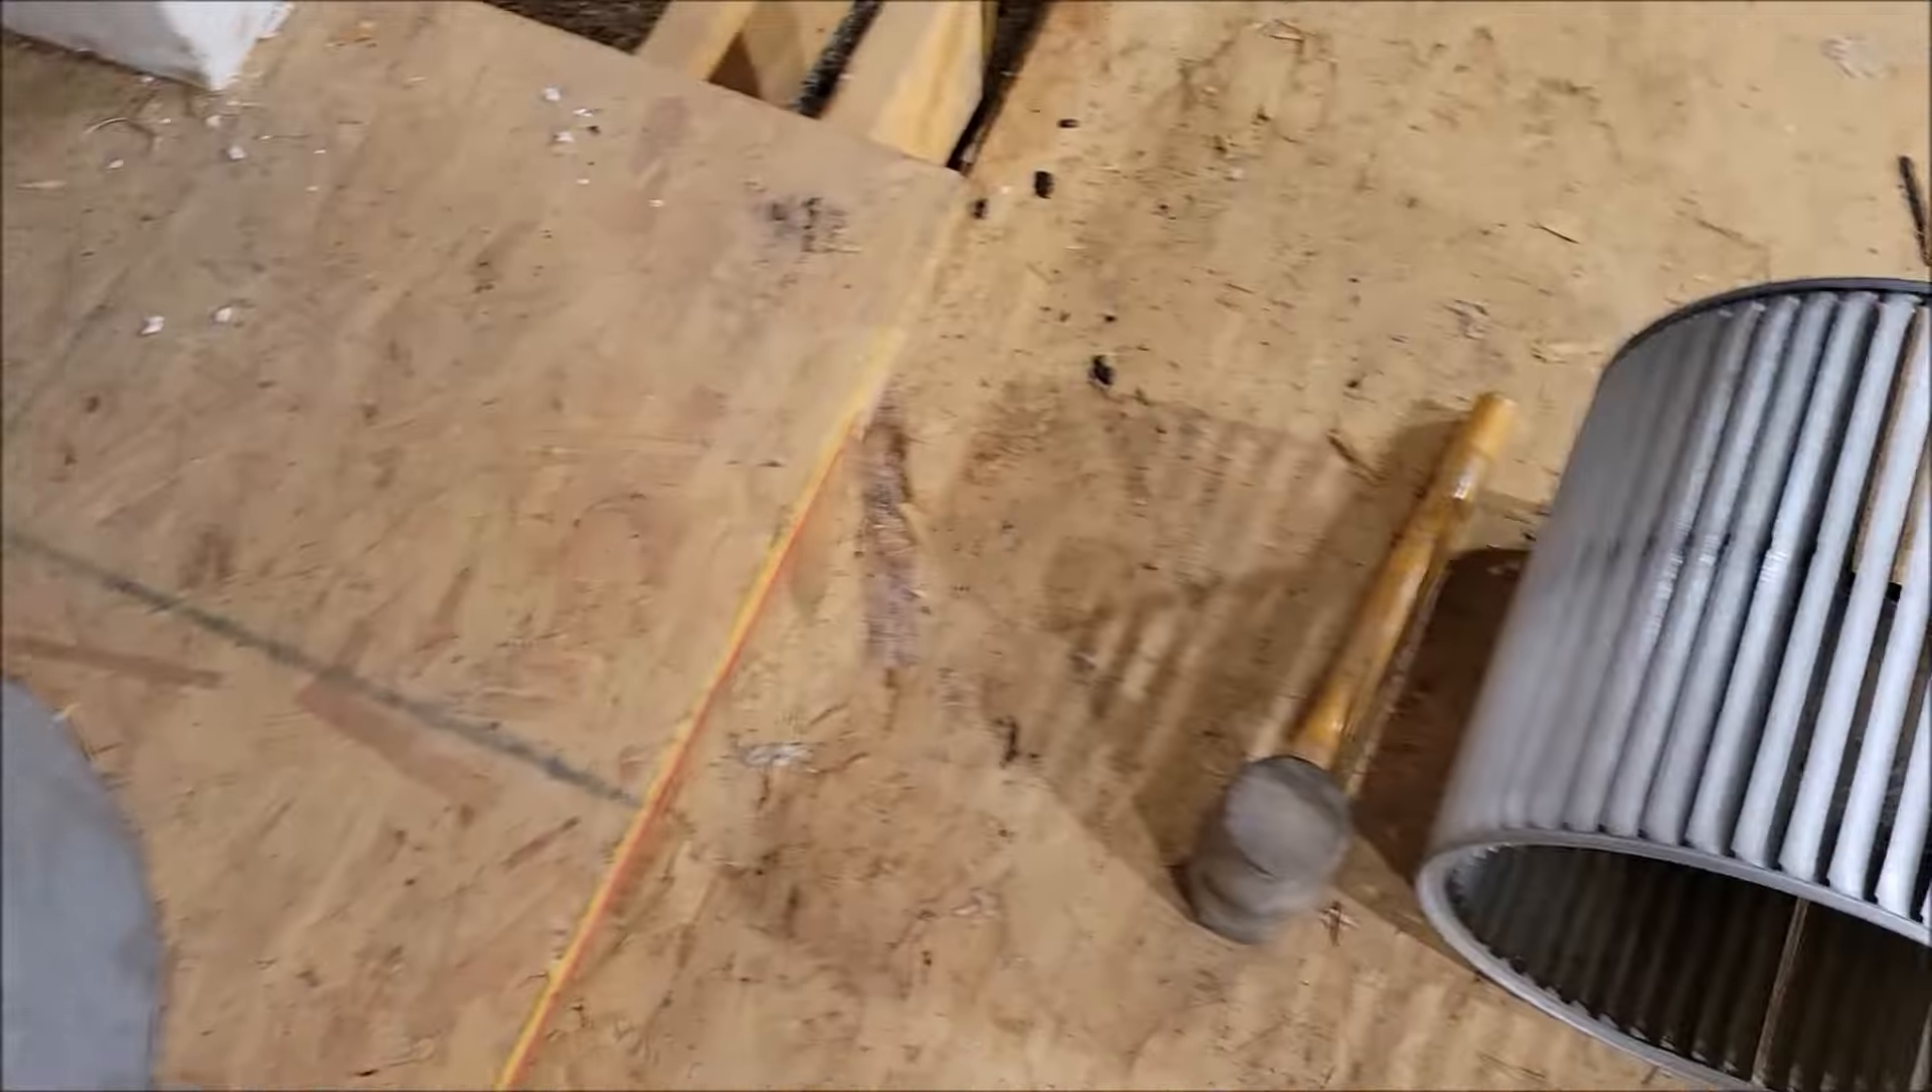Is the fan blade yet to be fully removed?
No.